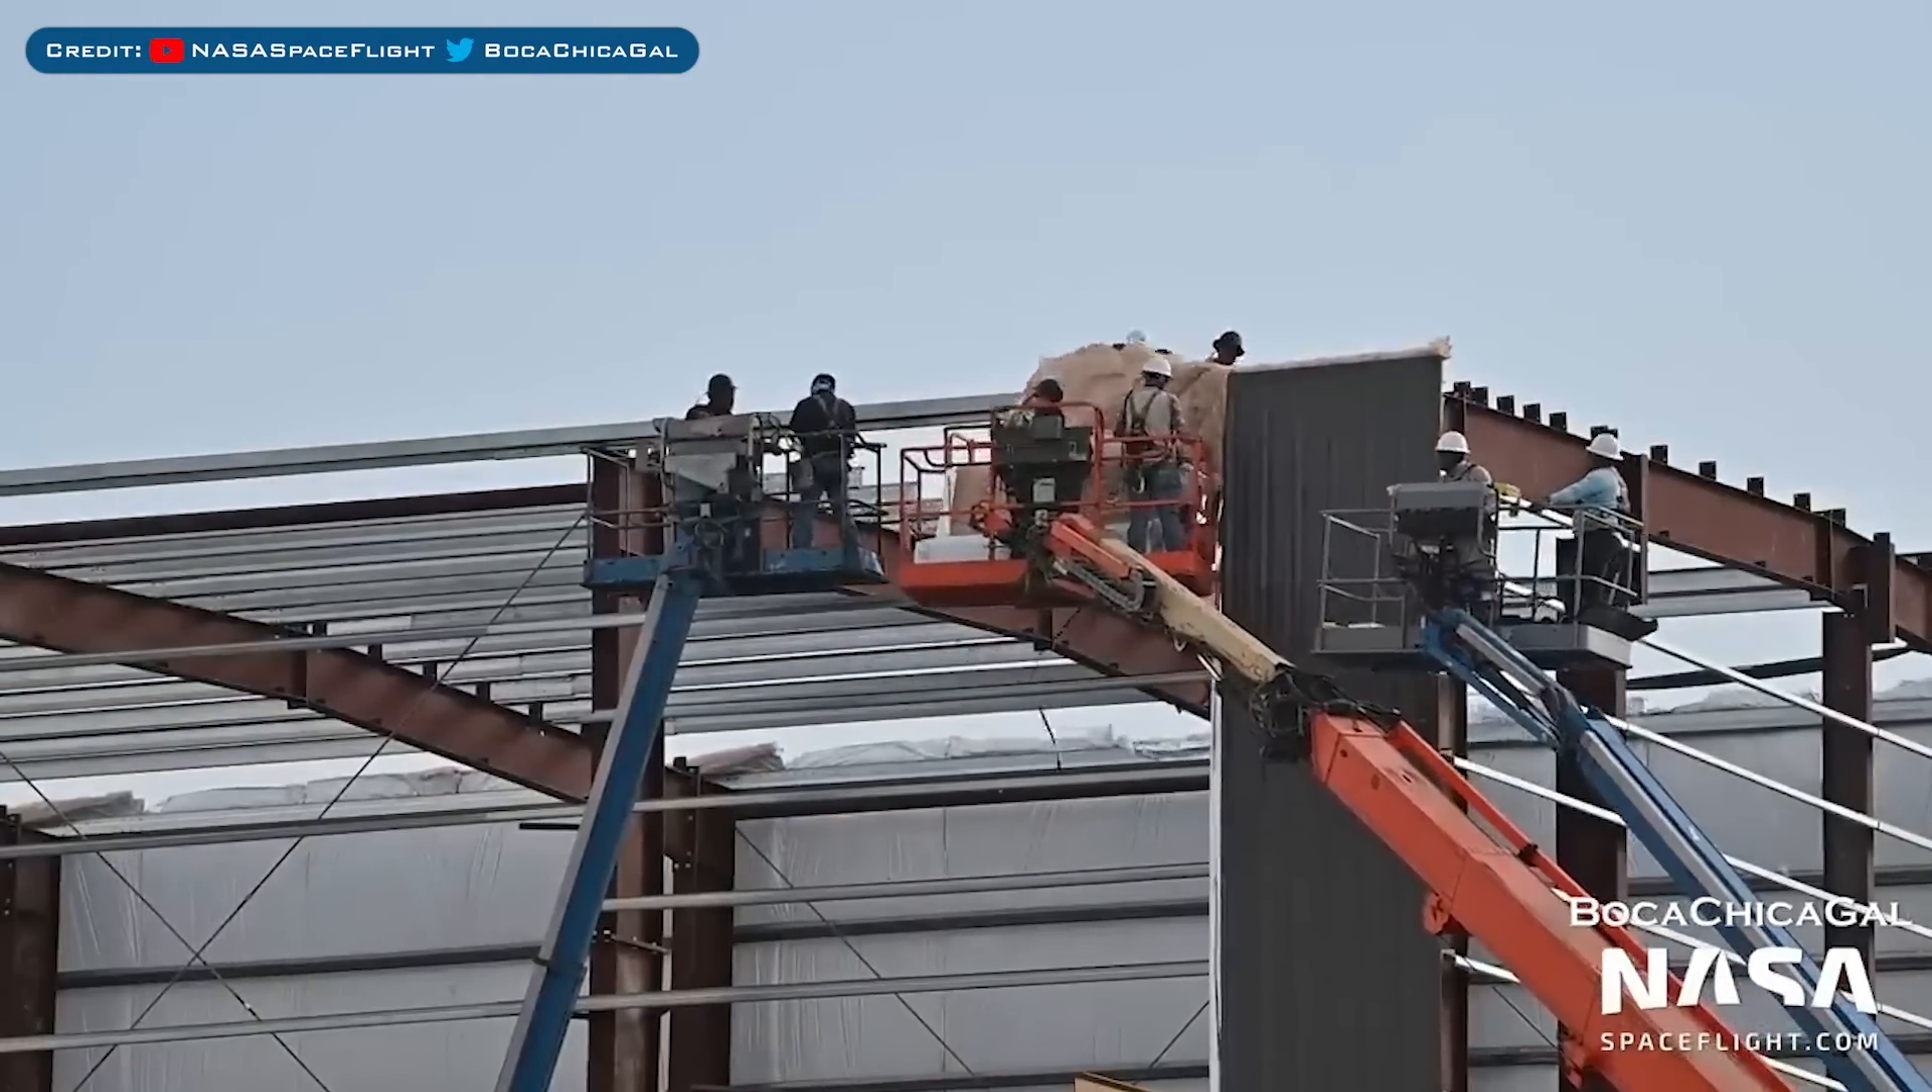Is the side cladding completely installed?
No.